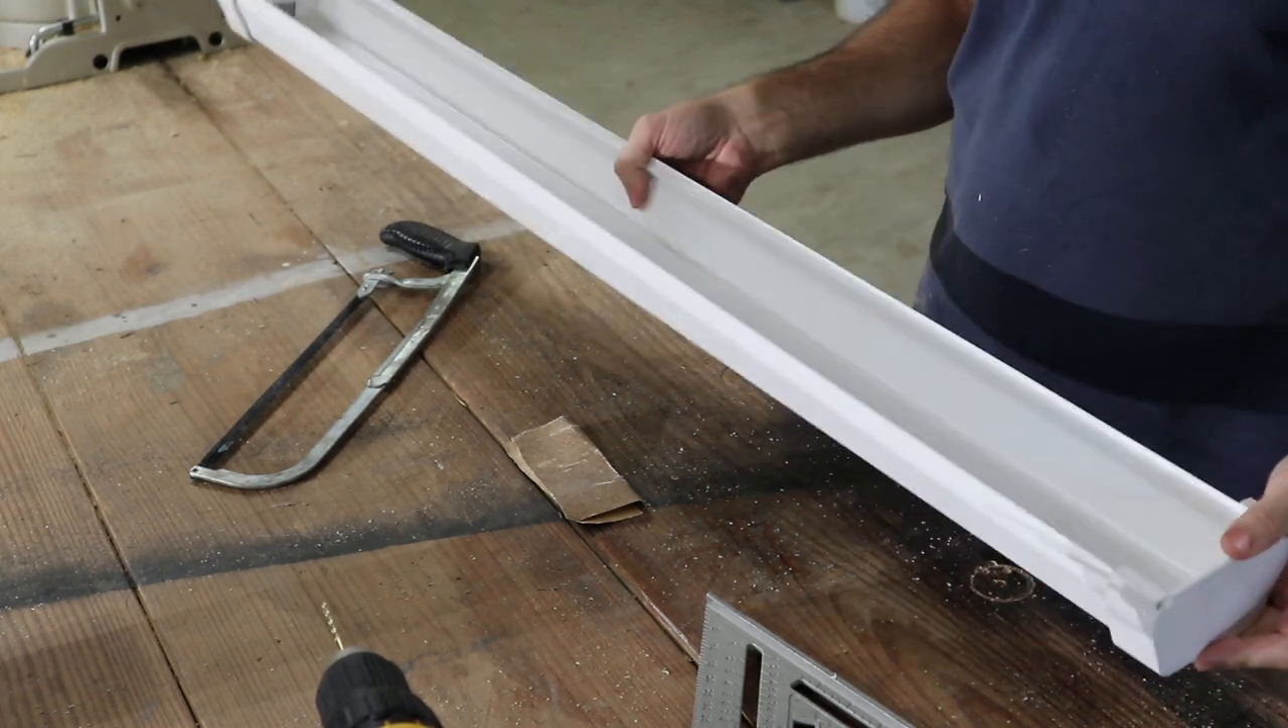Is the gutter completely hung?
No.